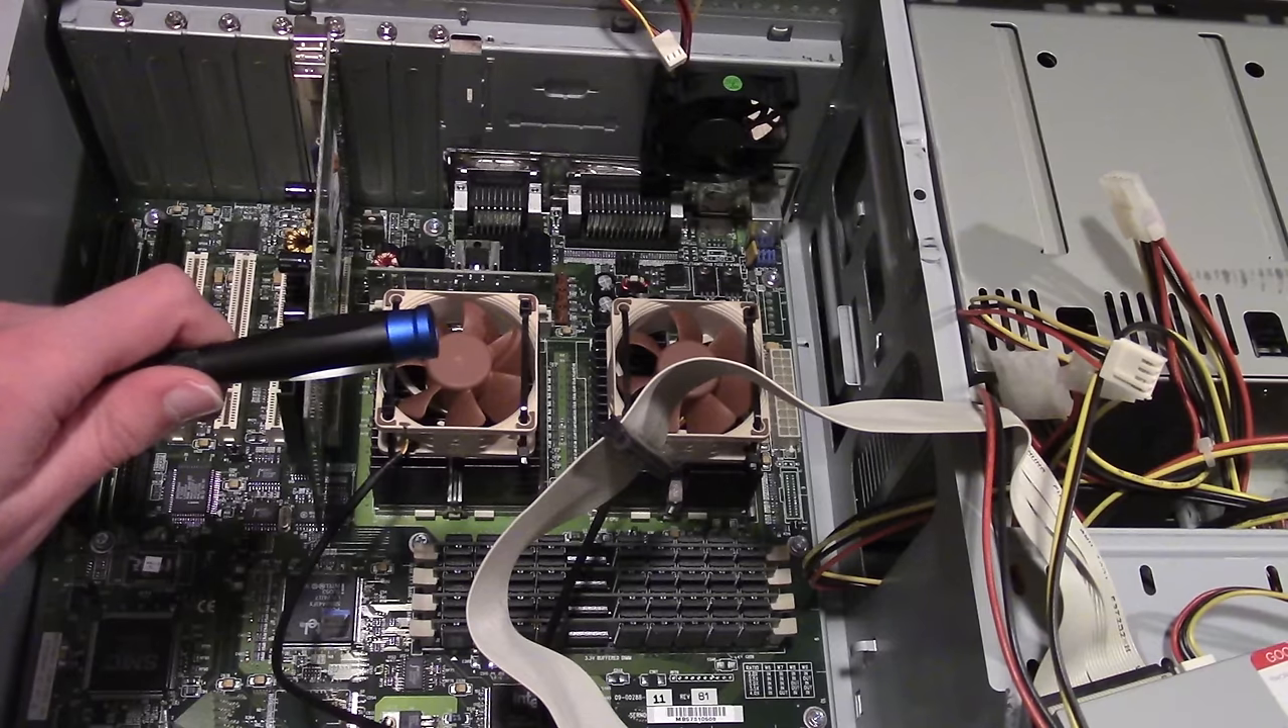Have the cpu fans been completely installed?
Yes.